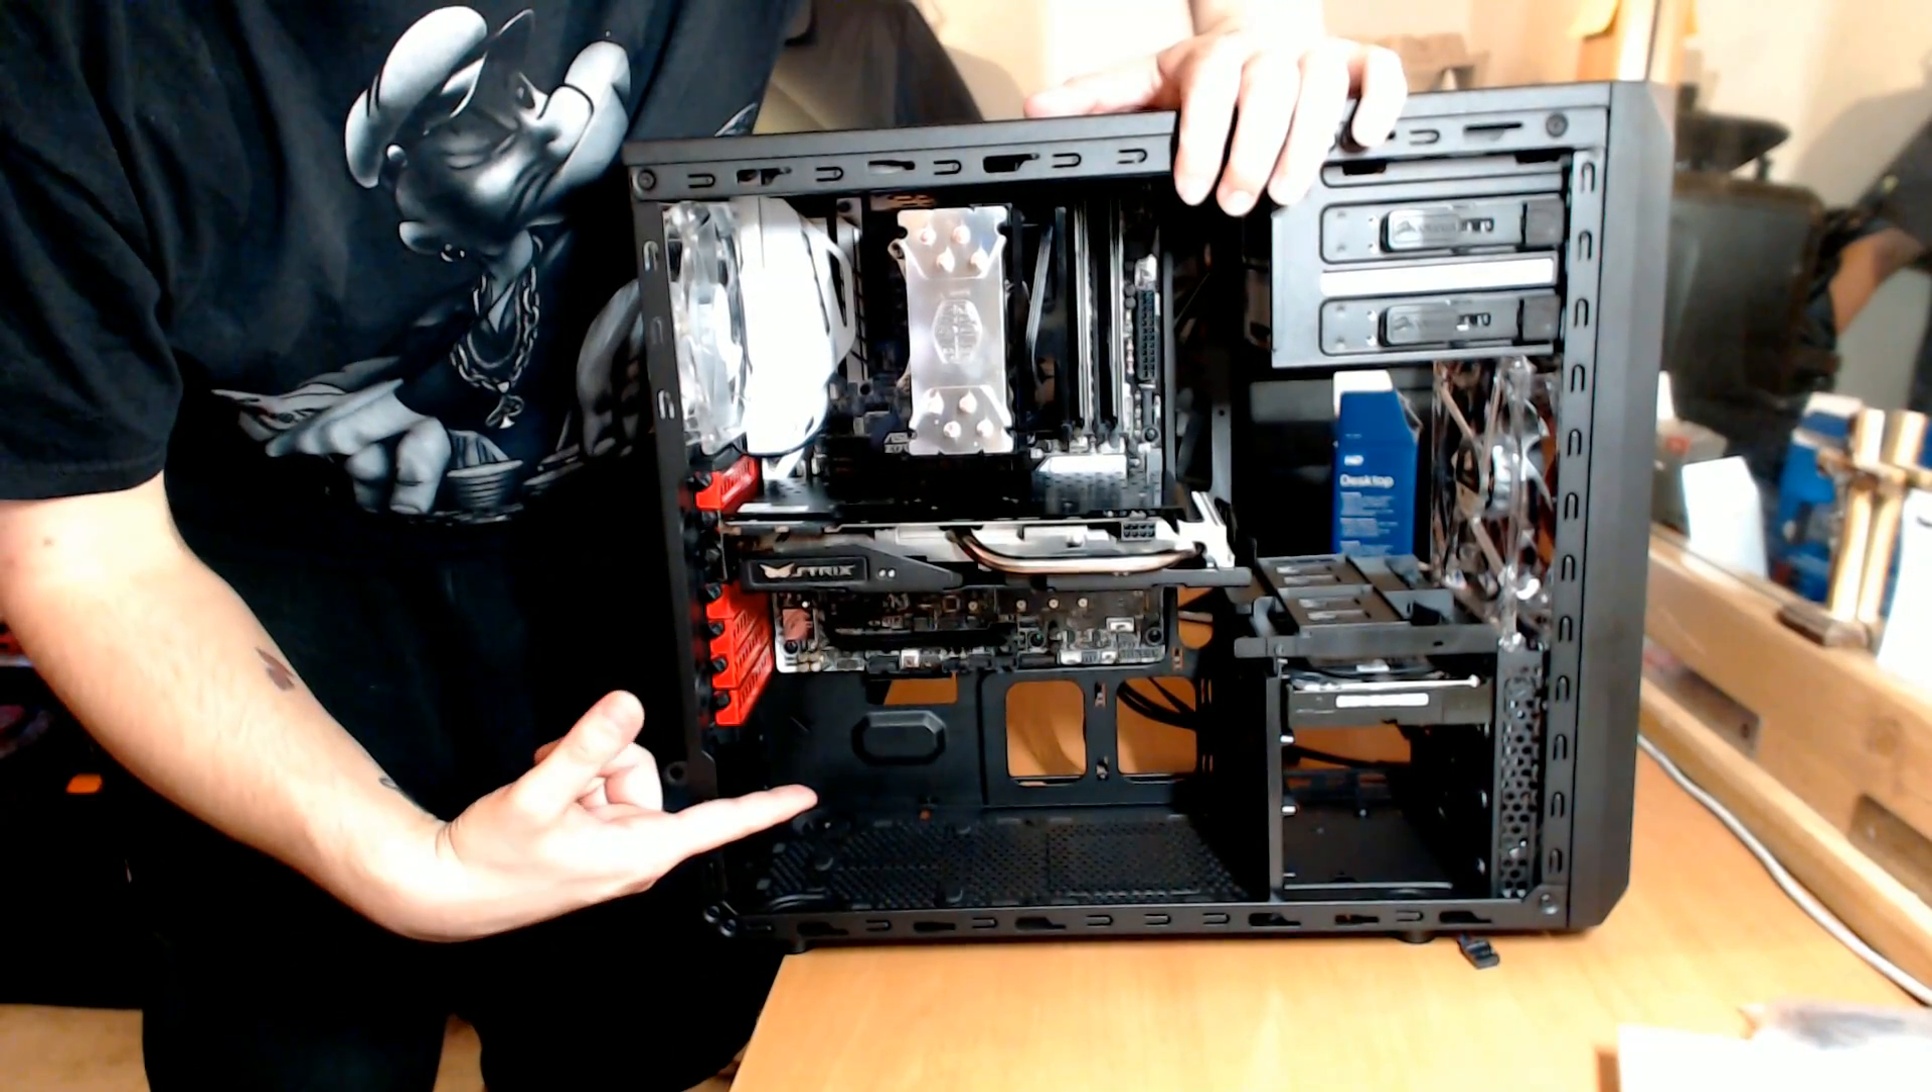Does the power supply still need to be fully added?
Yes.